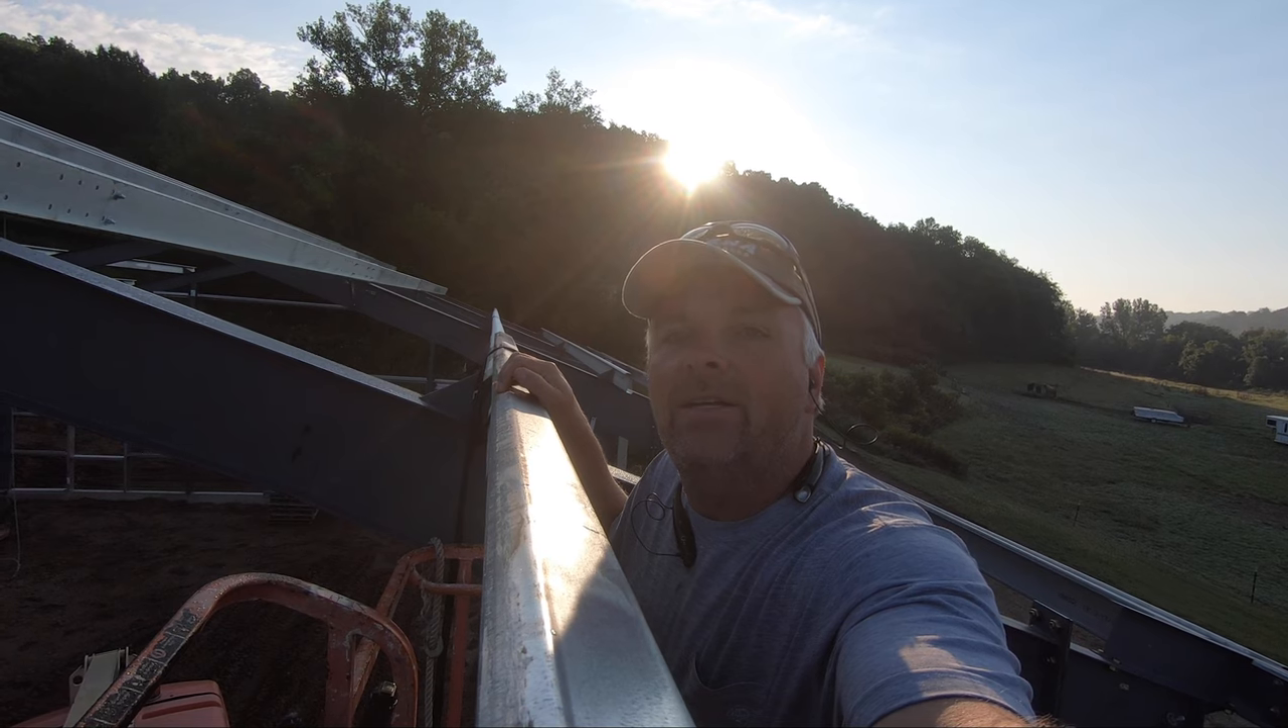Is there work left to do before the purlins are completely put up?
Yes.